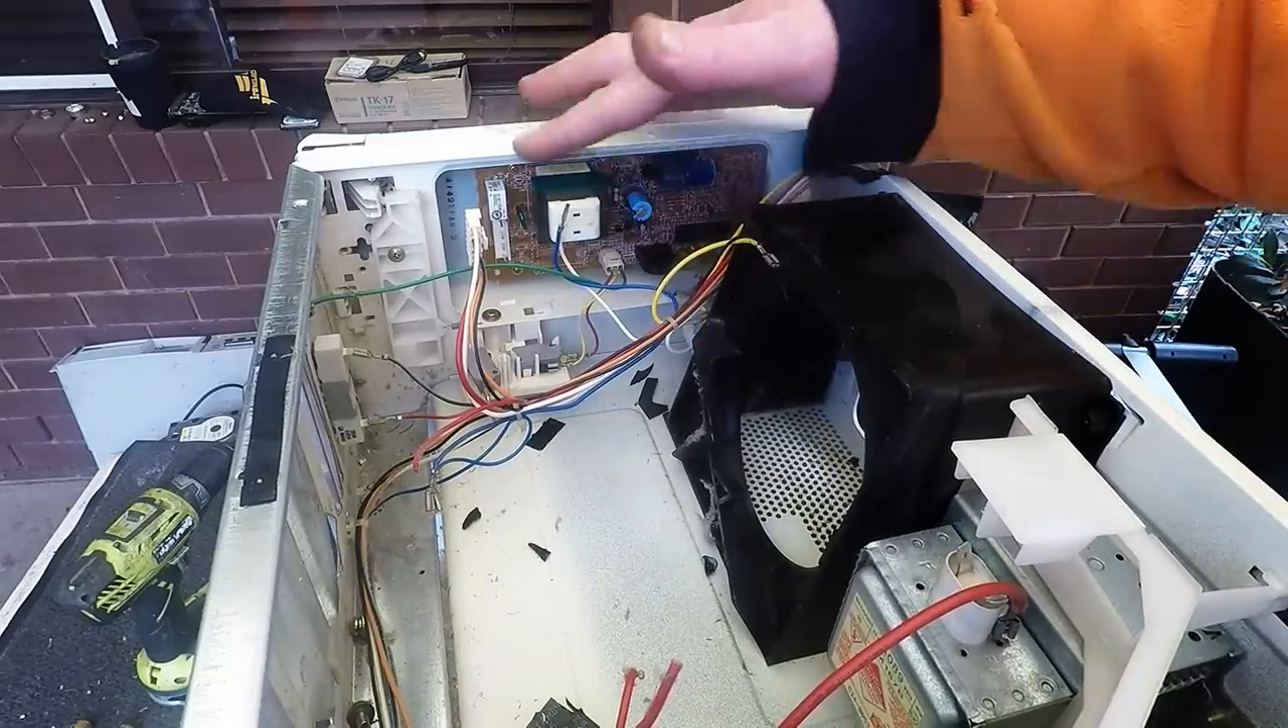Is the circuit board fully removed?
No.